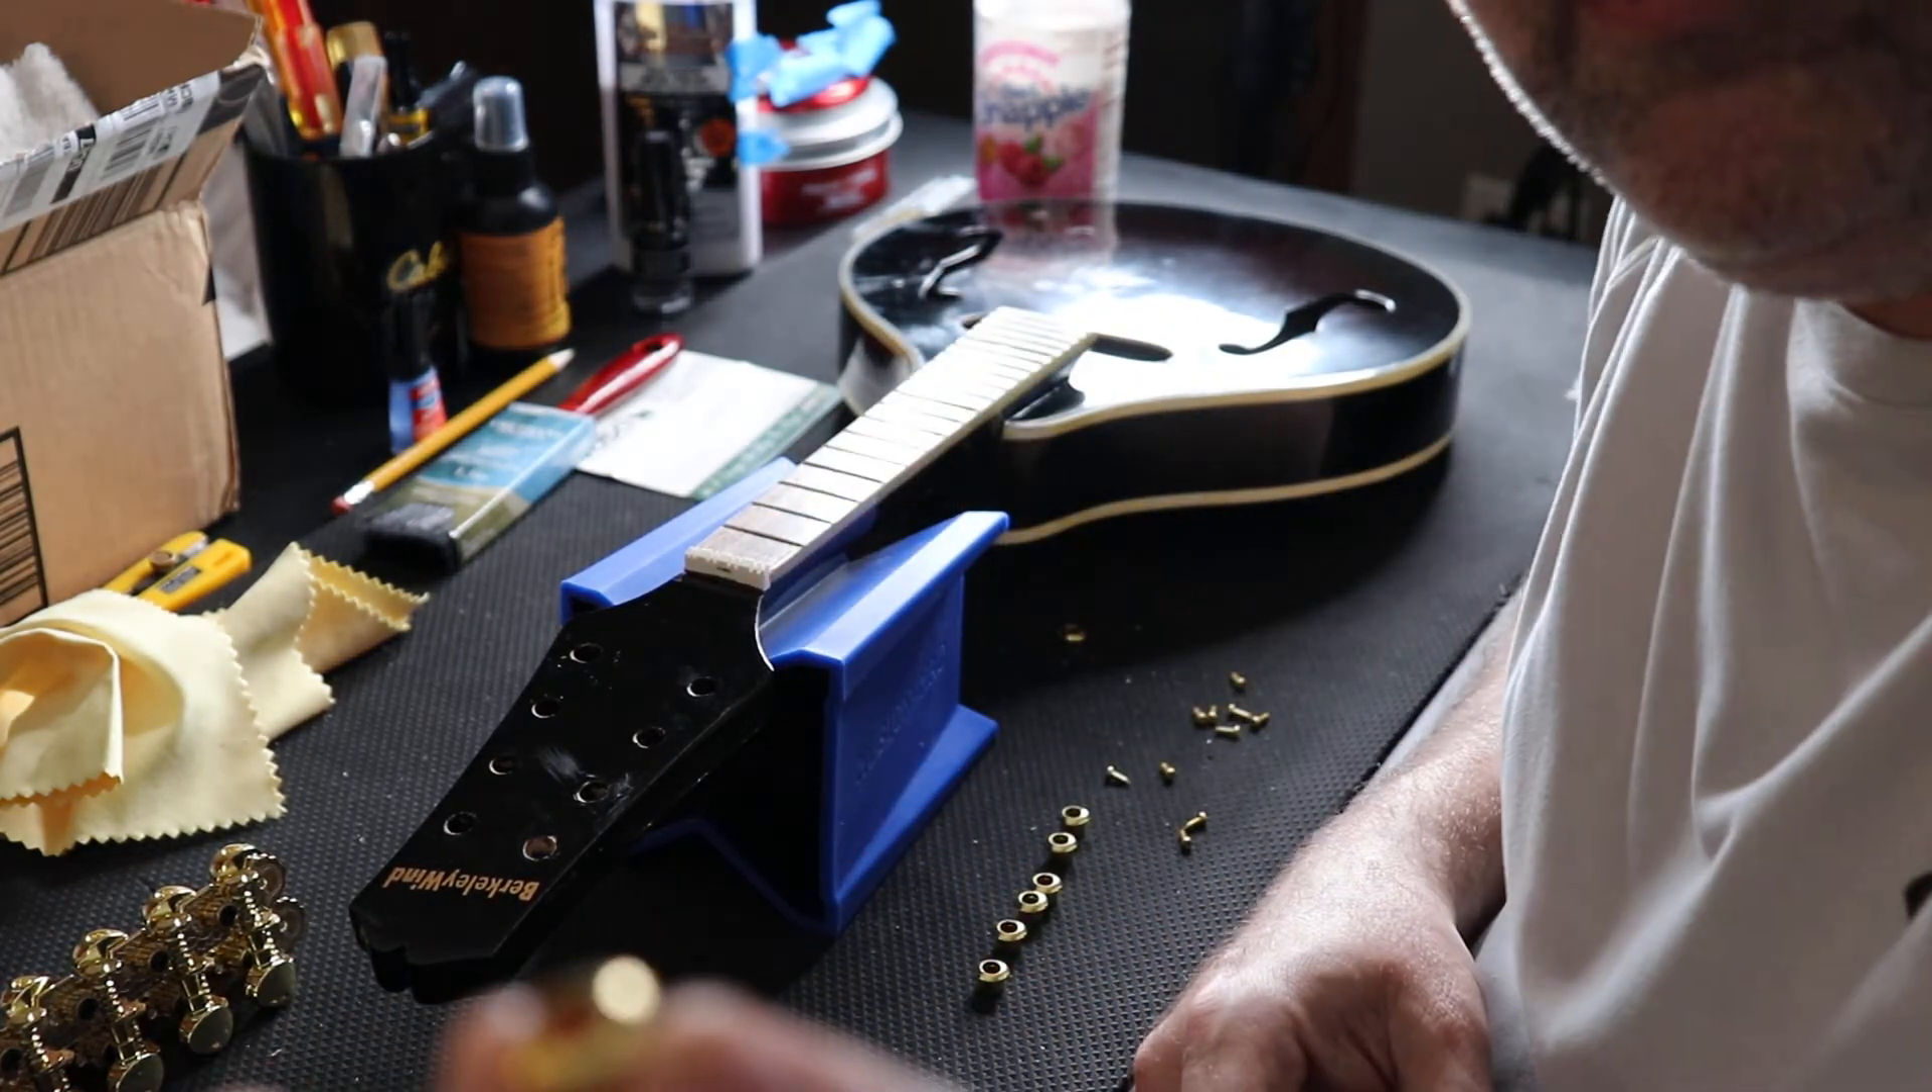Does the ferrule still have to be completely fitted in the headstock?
Yes.